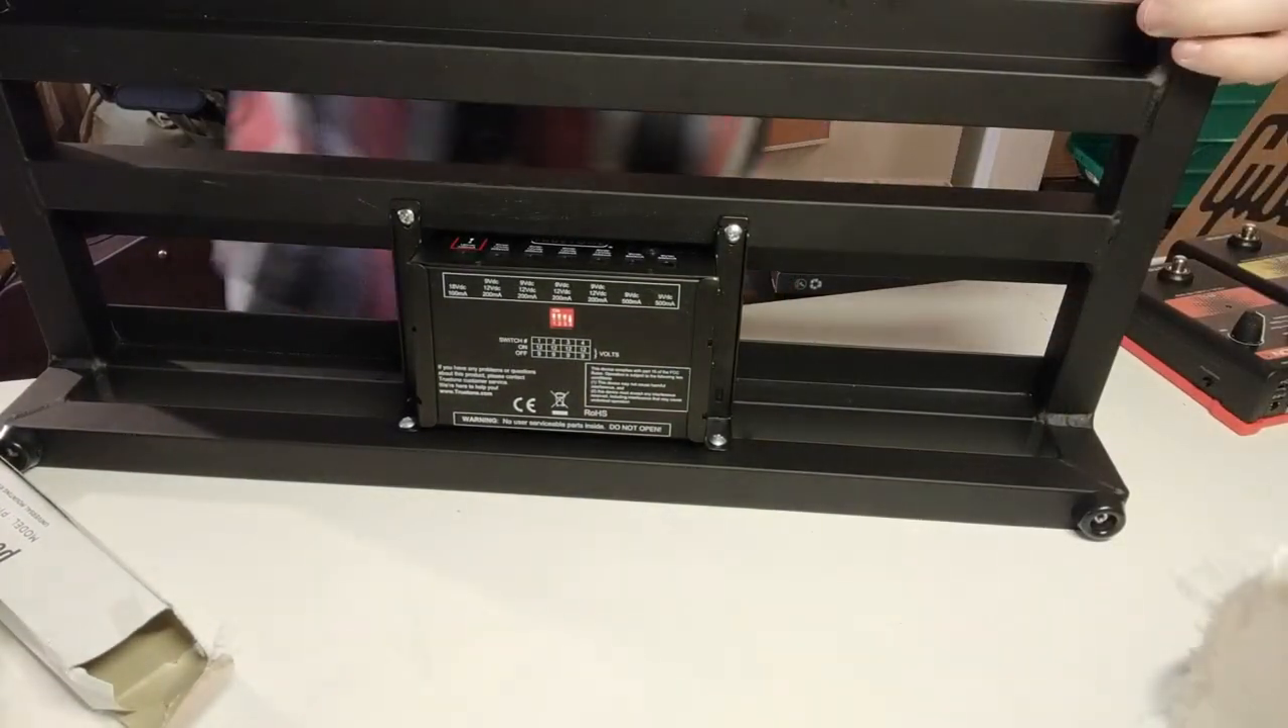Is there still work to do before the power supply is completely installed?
No.